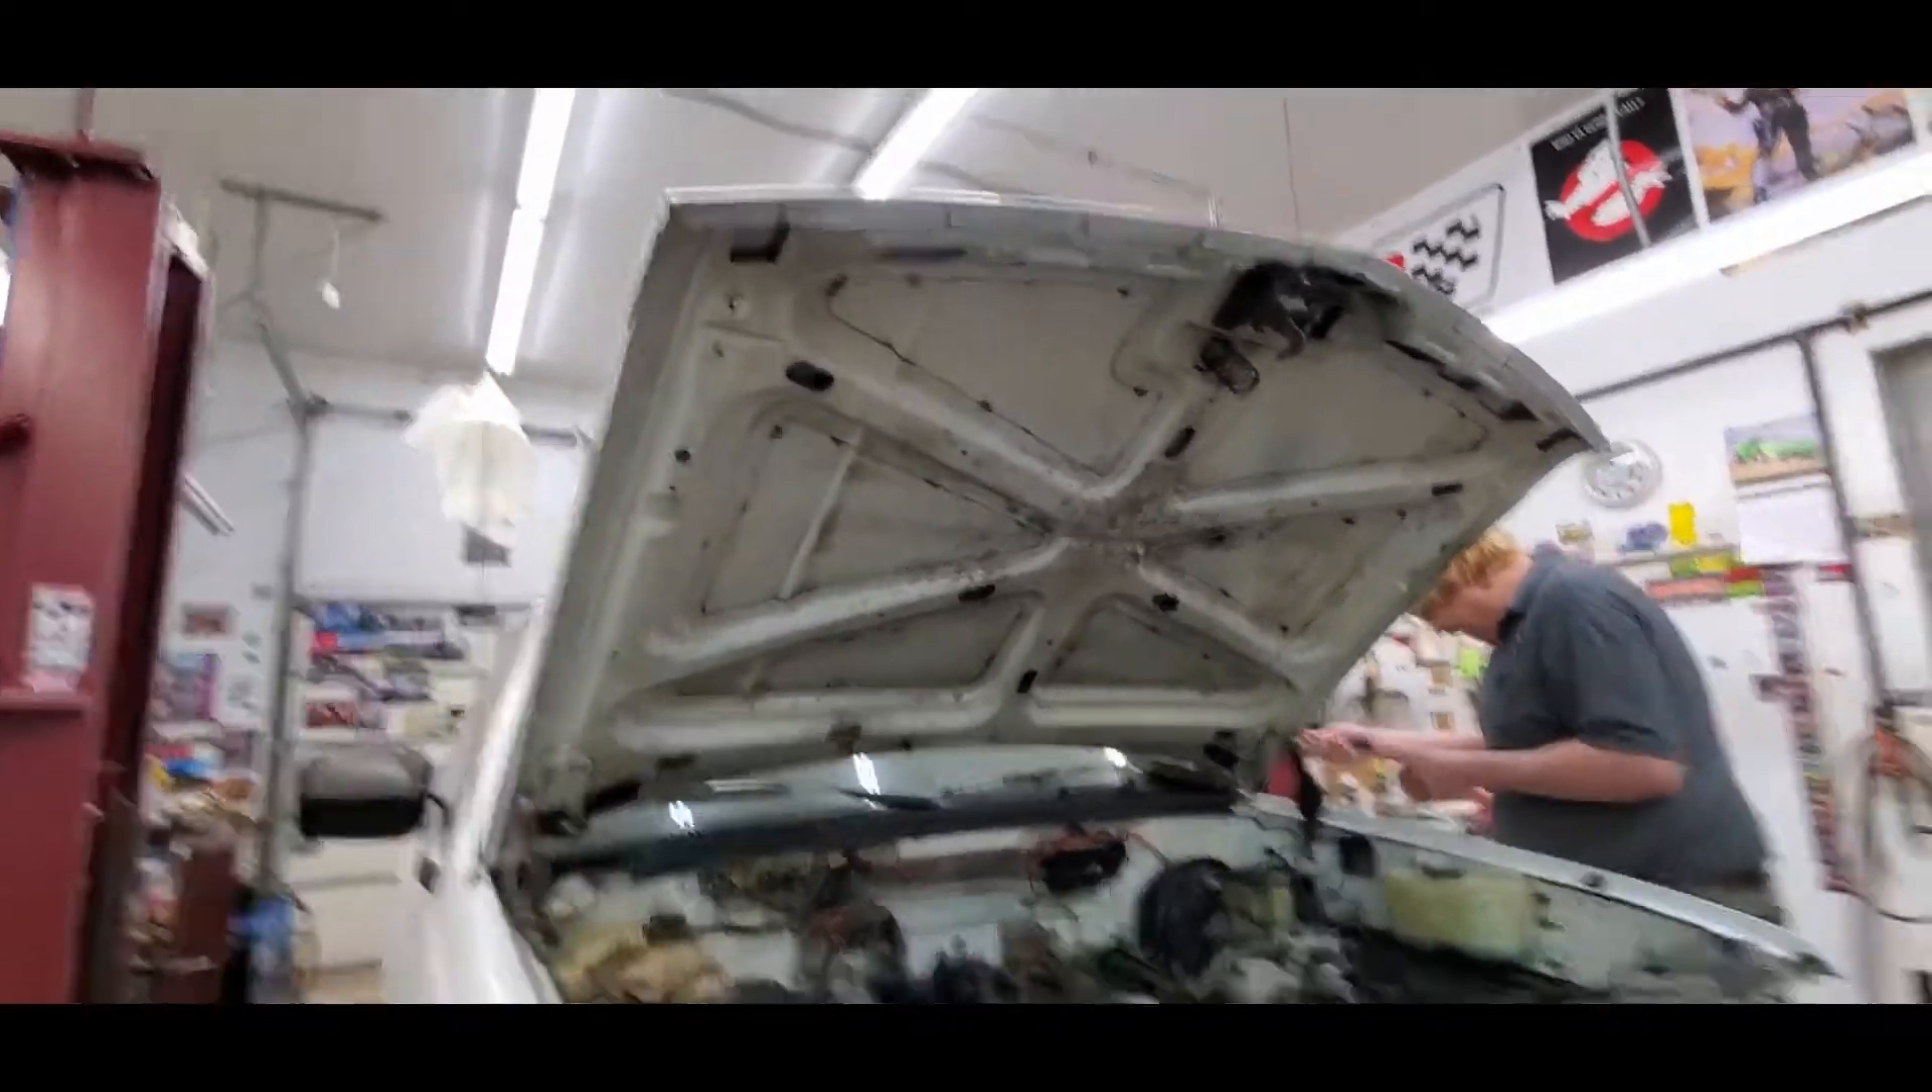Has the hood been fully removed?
No.